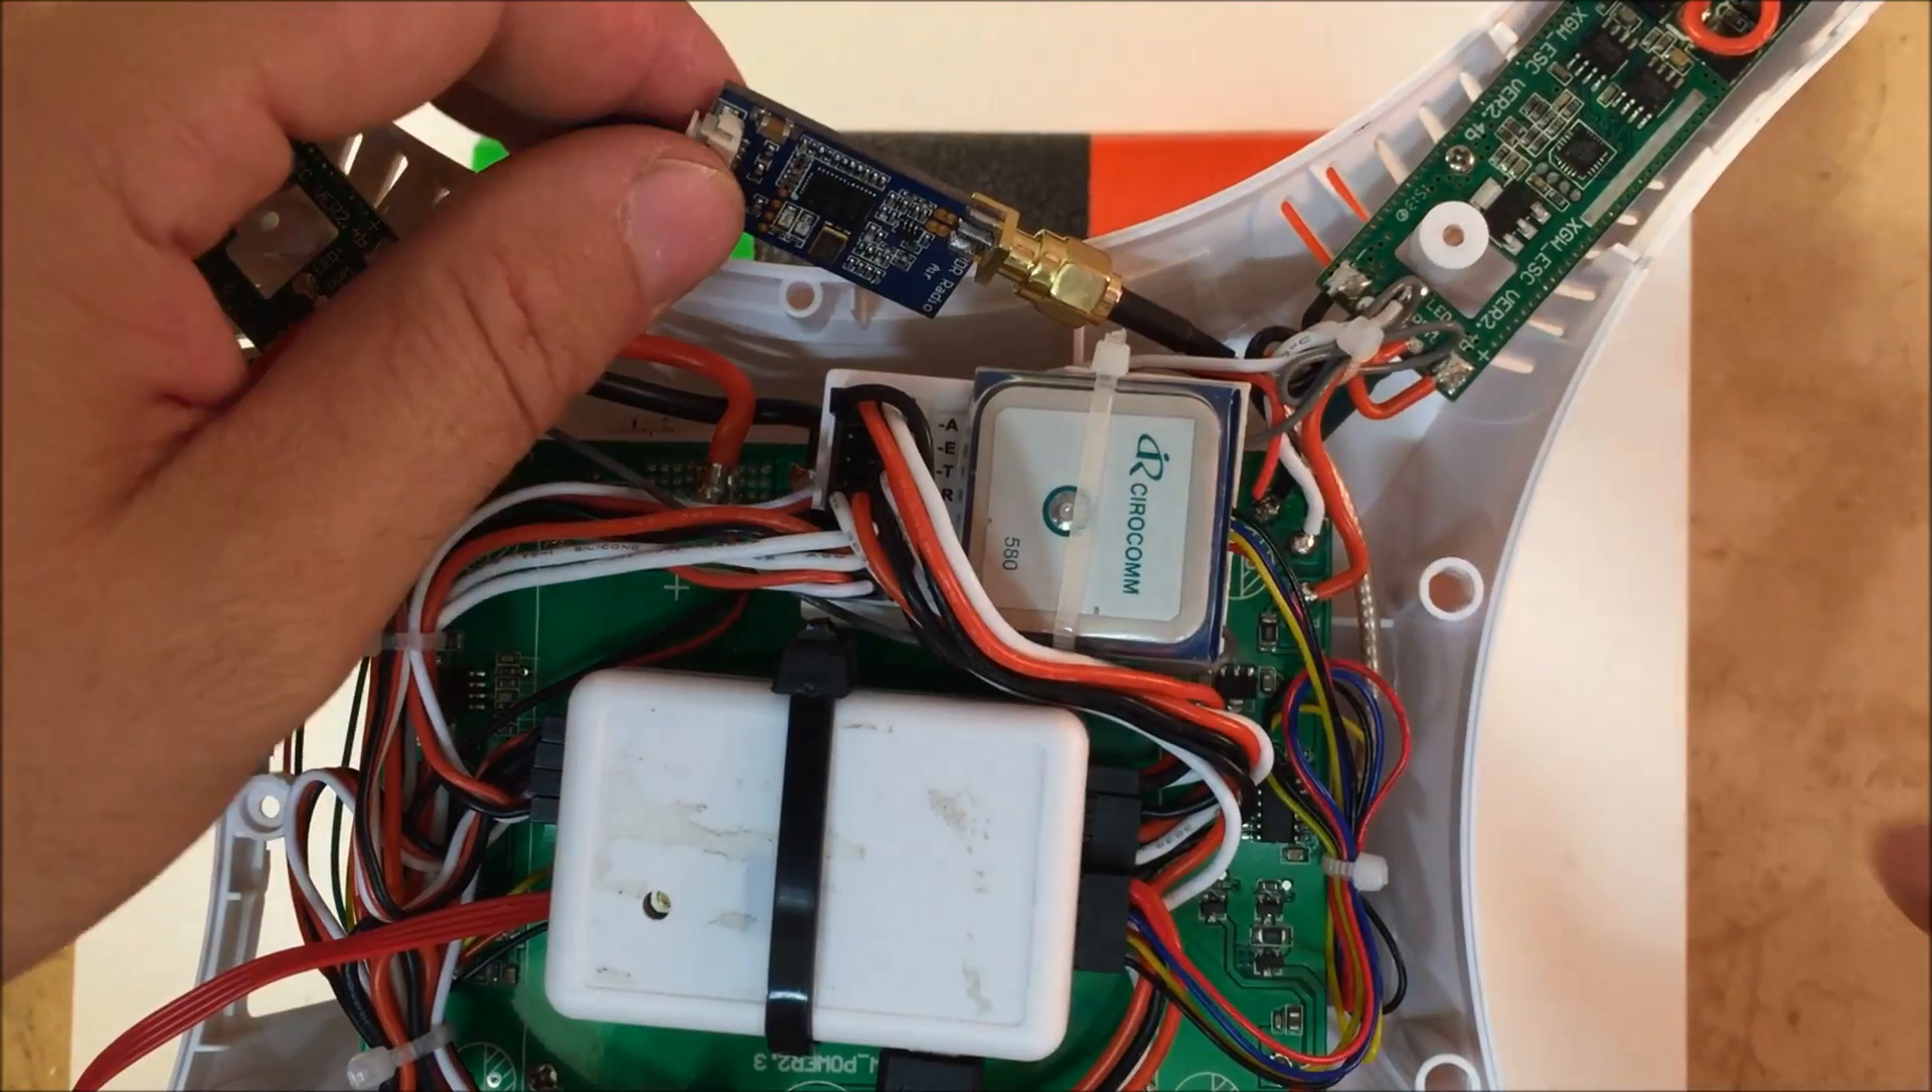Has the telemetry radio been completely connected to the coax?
Yes.